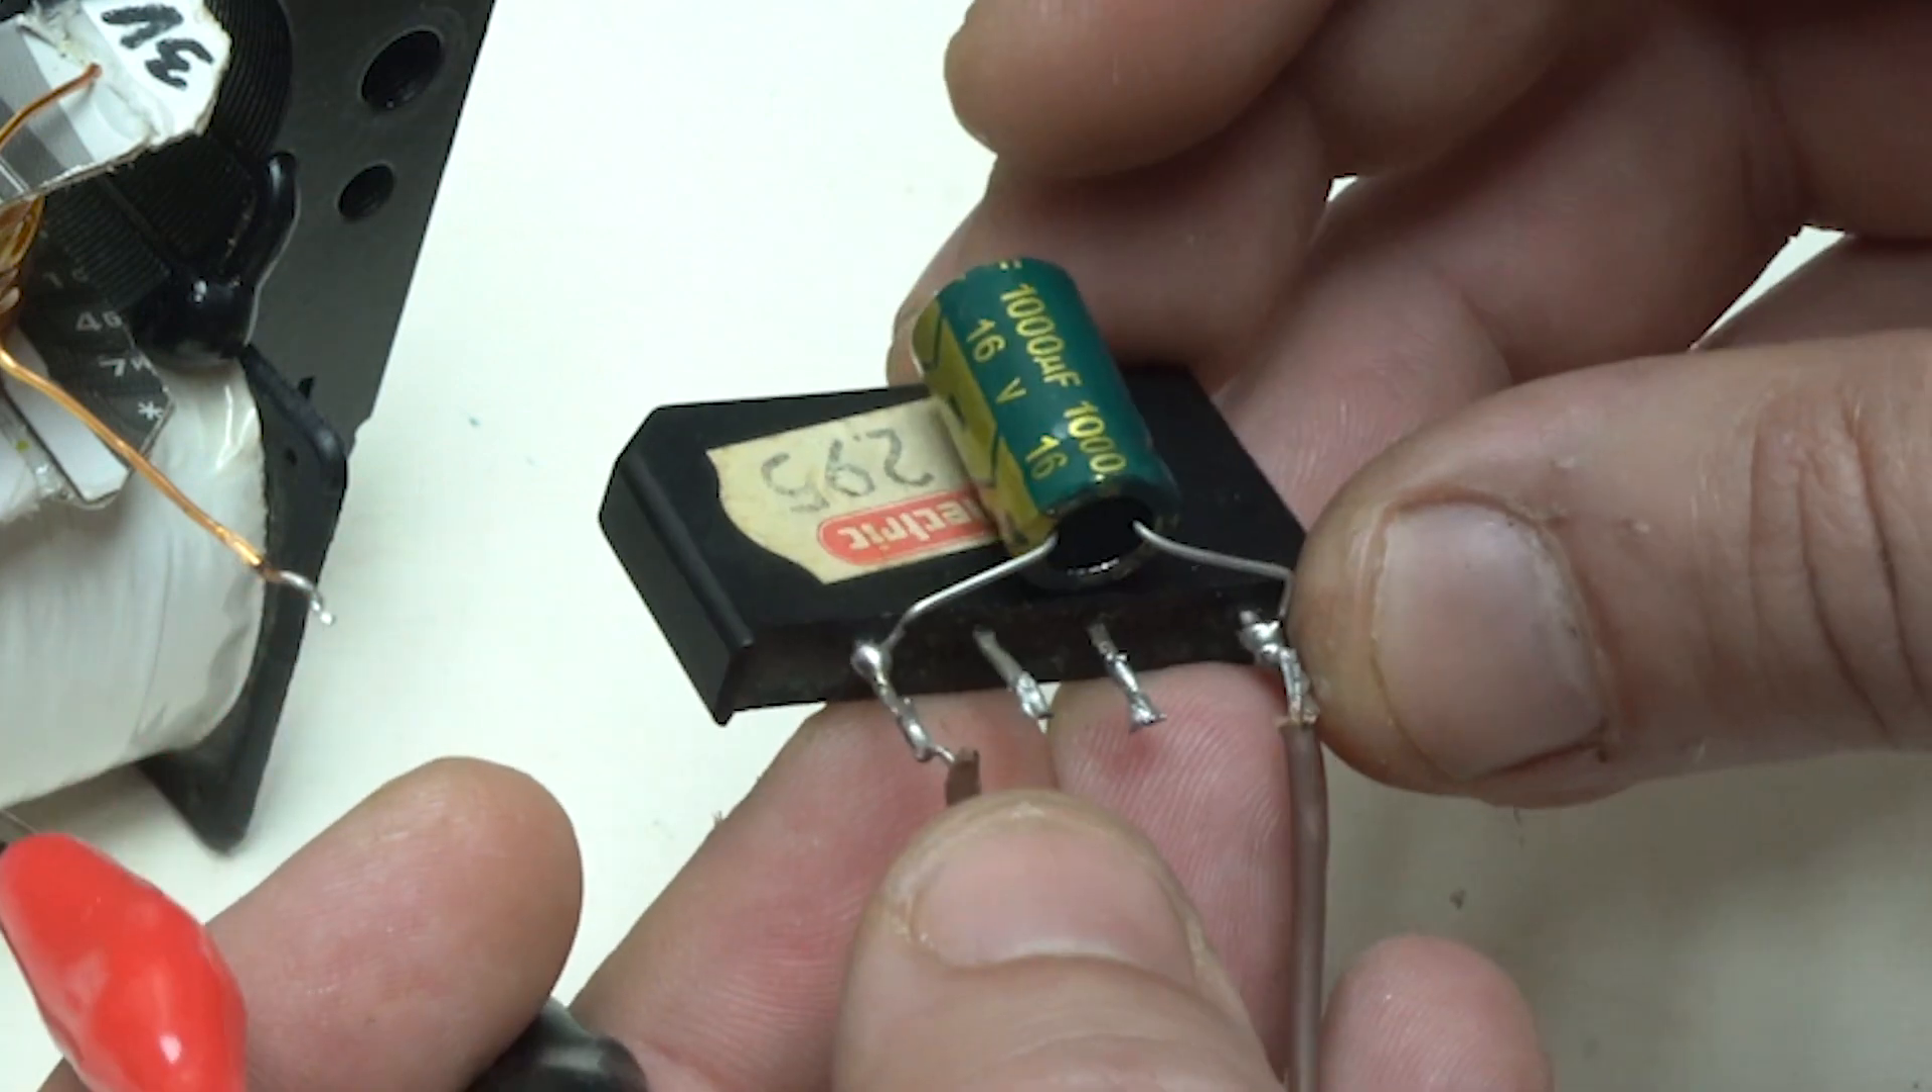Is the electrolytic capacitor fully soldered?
Yes.